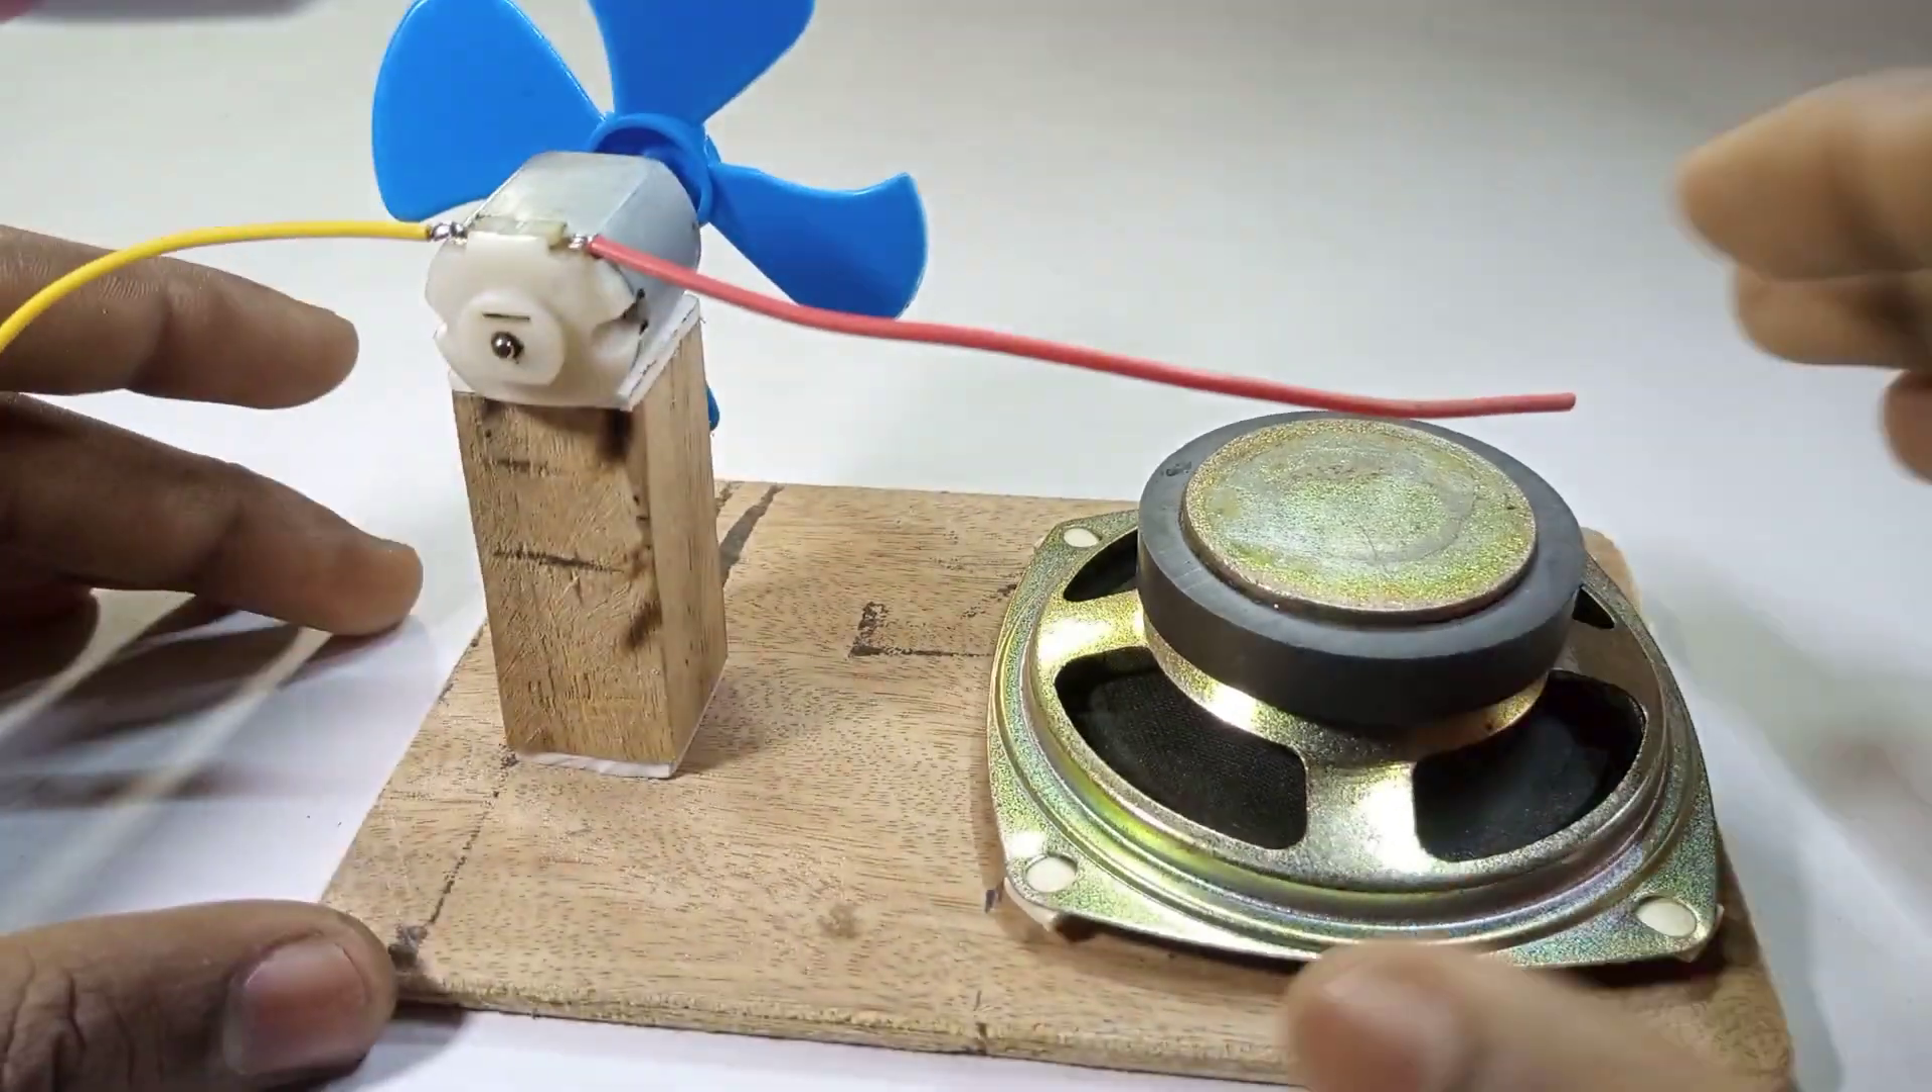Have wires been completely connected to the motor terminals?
Yes.